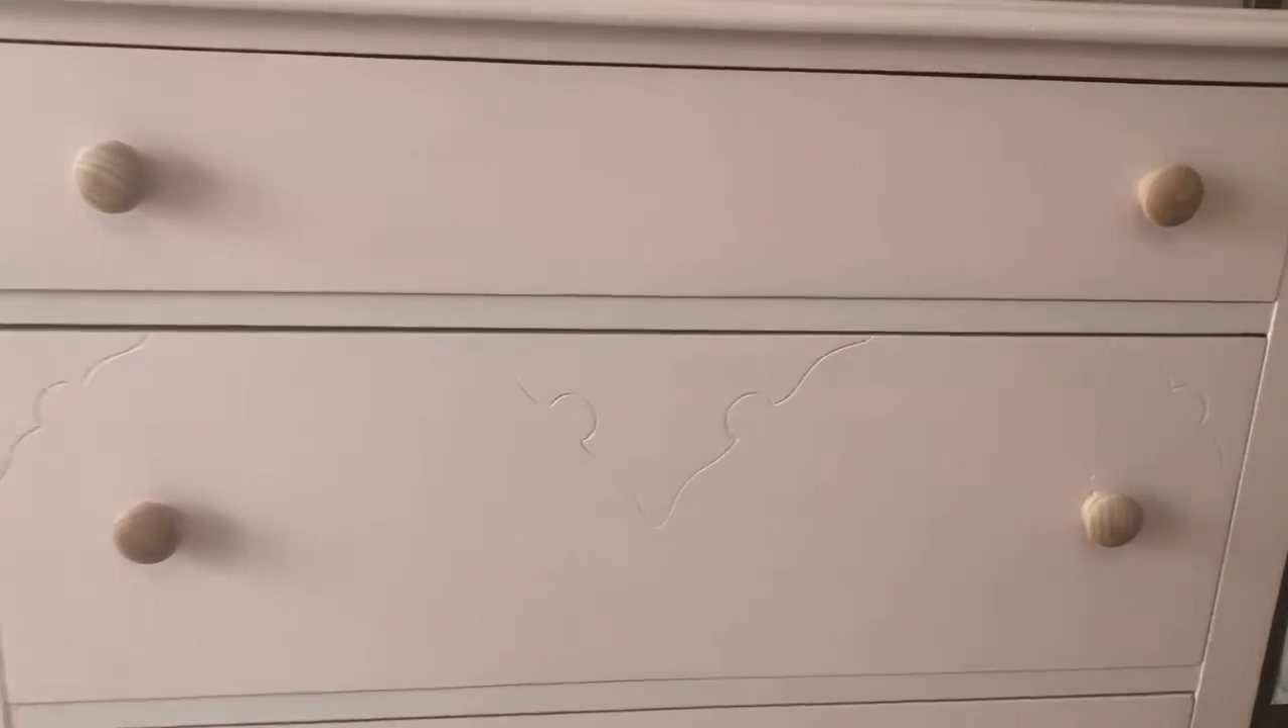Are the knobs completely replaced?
Yes.